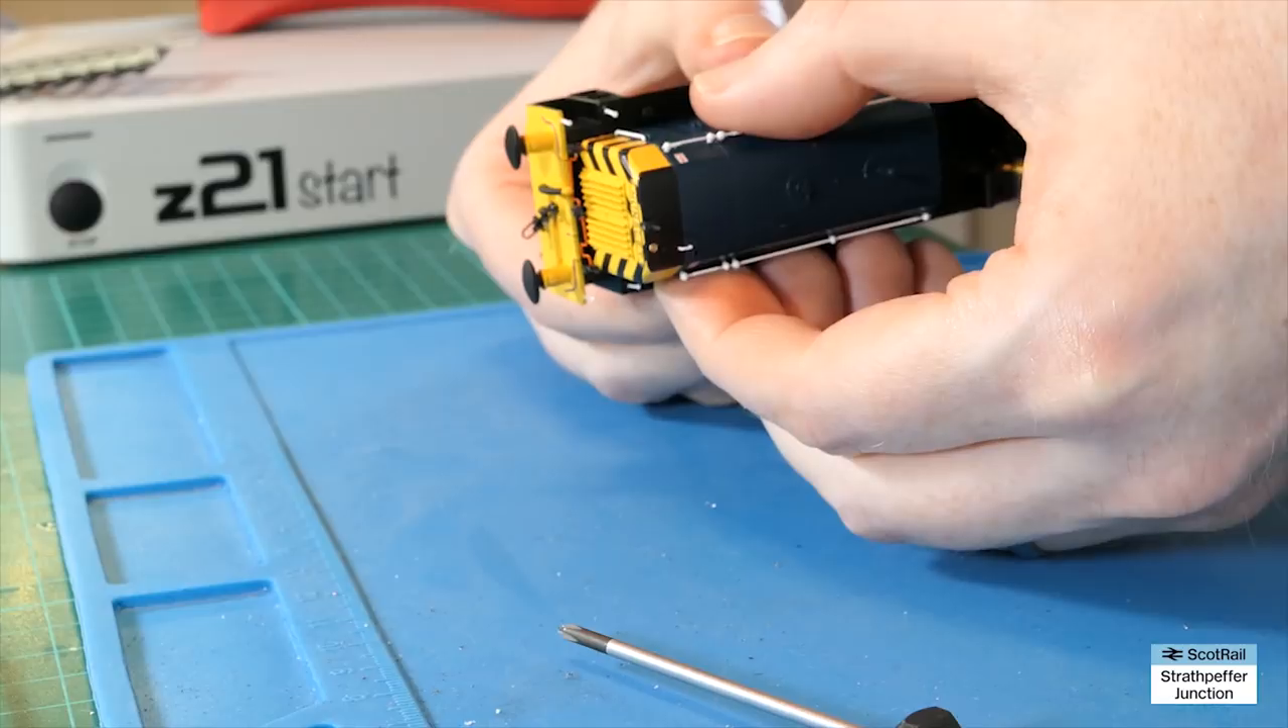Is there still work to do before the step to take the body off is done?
Yes.